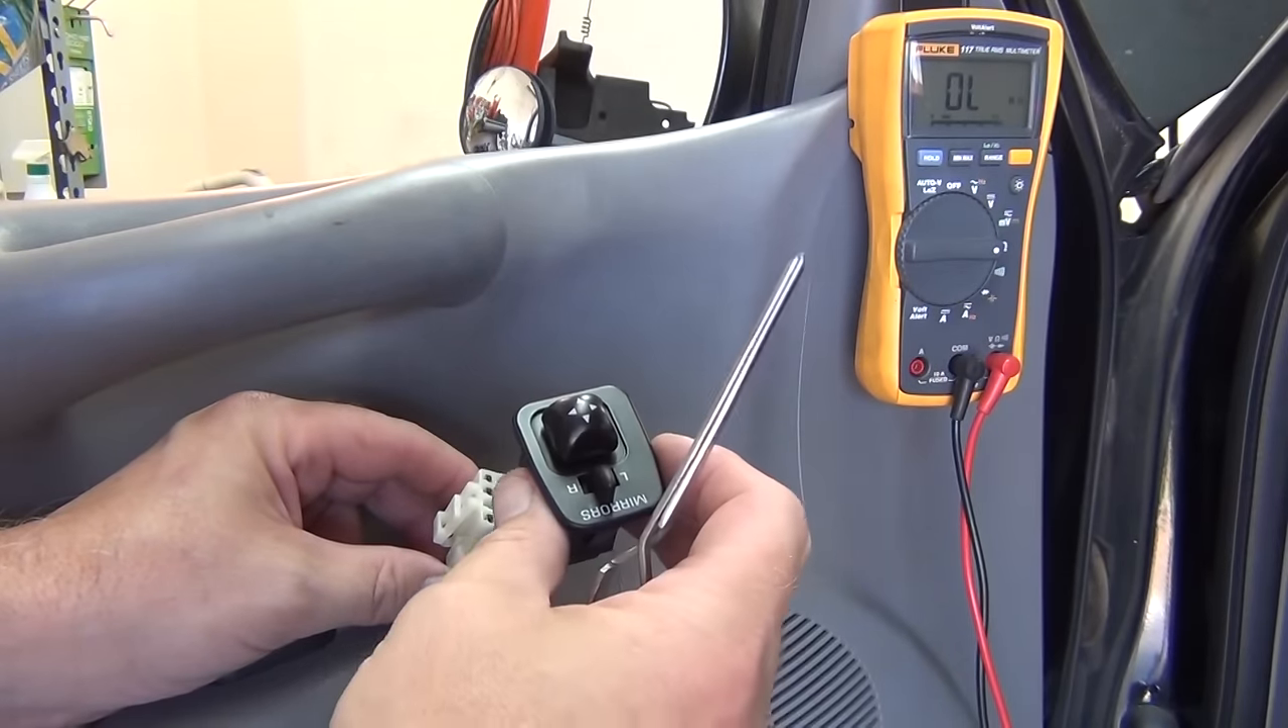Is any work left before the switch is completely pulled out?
No.